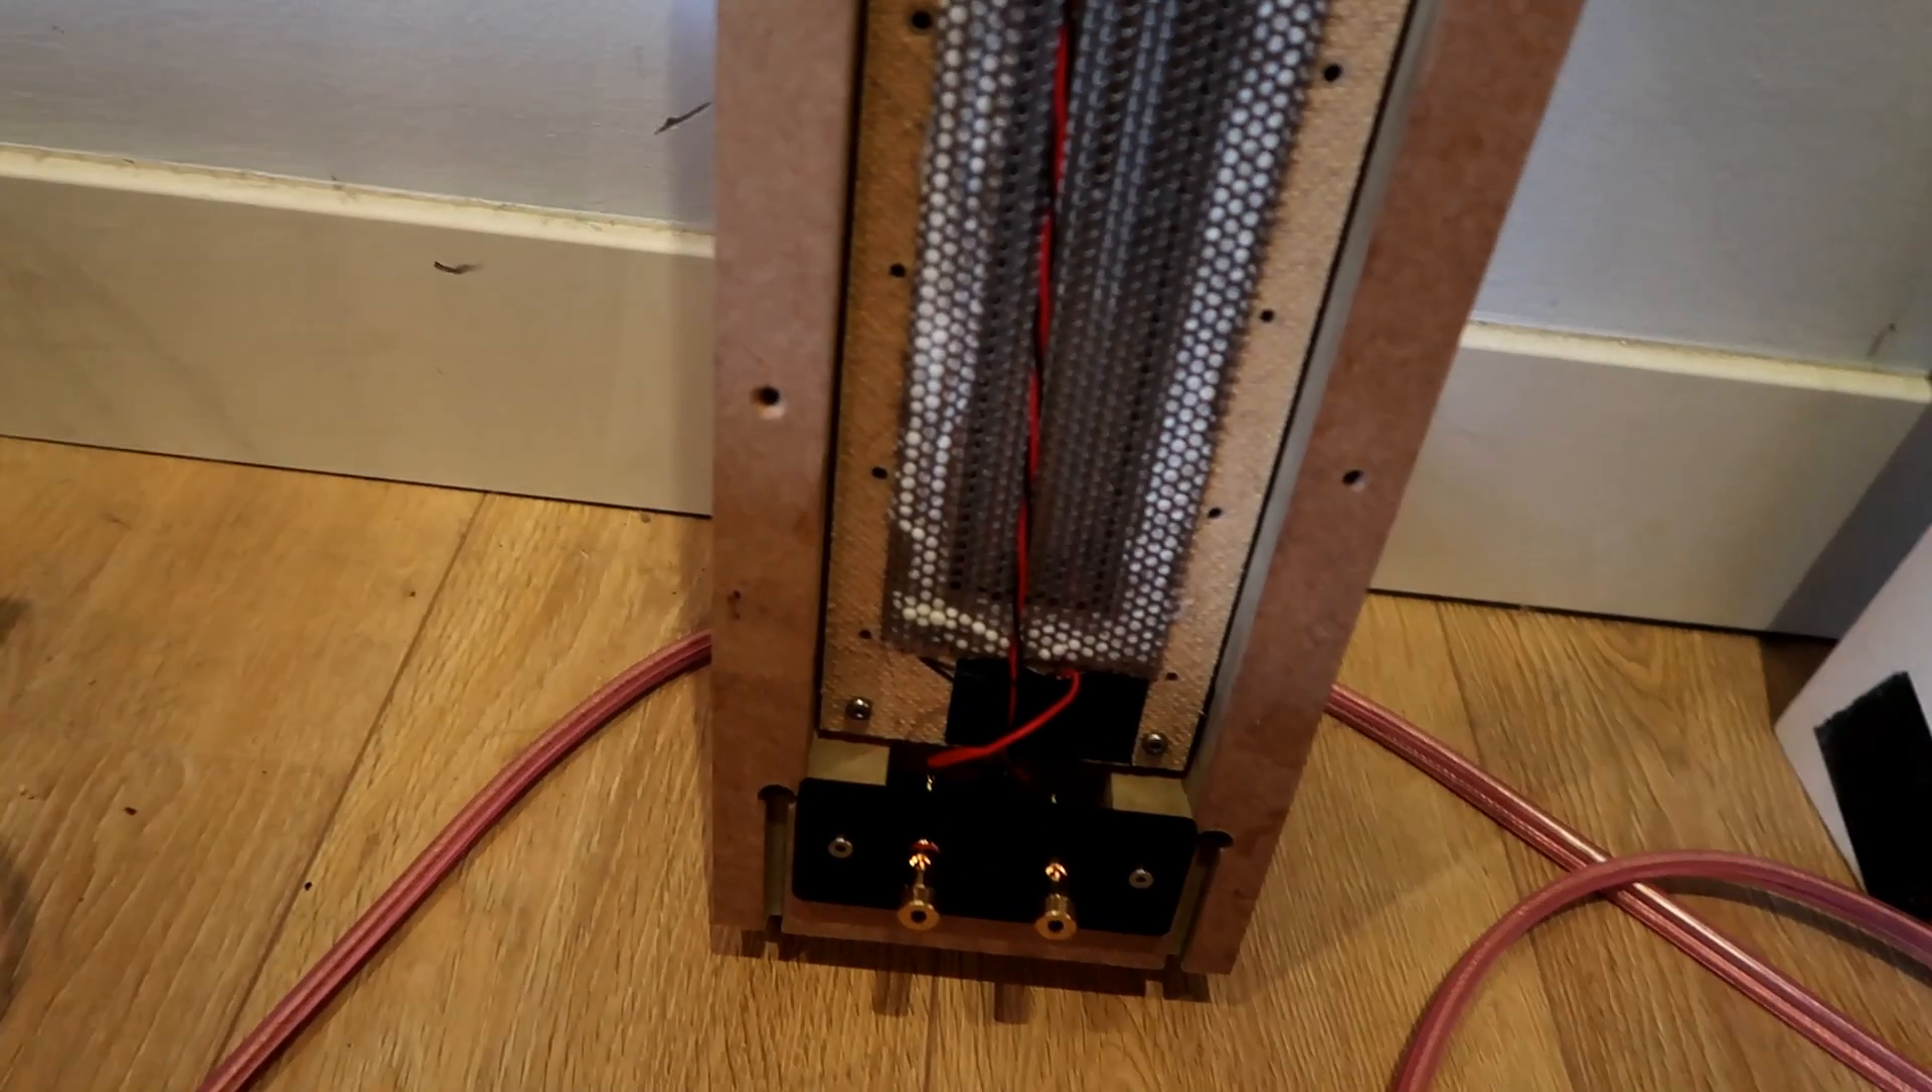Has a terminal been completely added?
Yes.